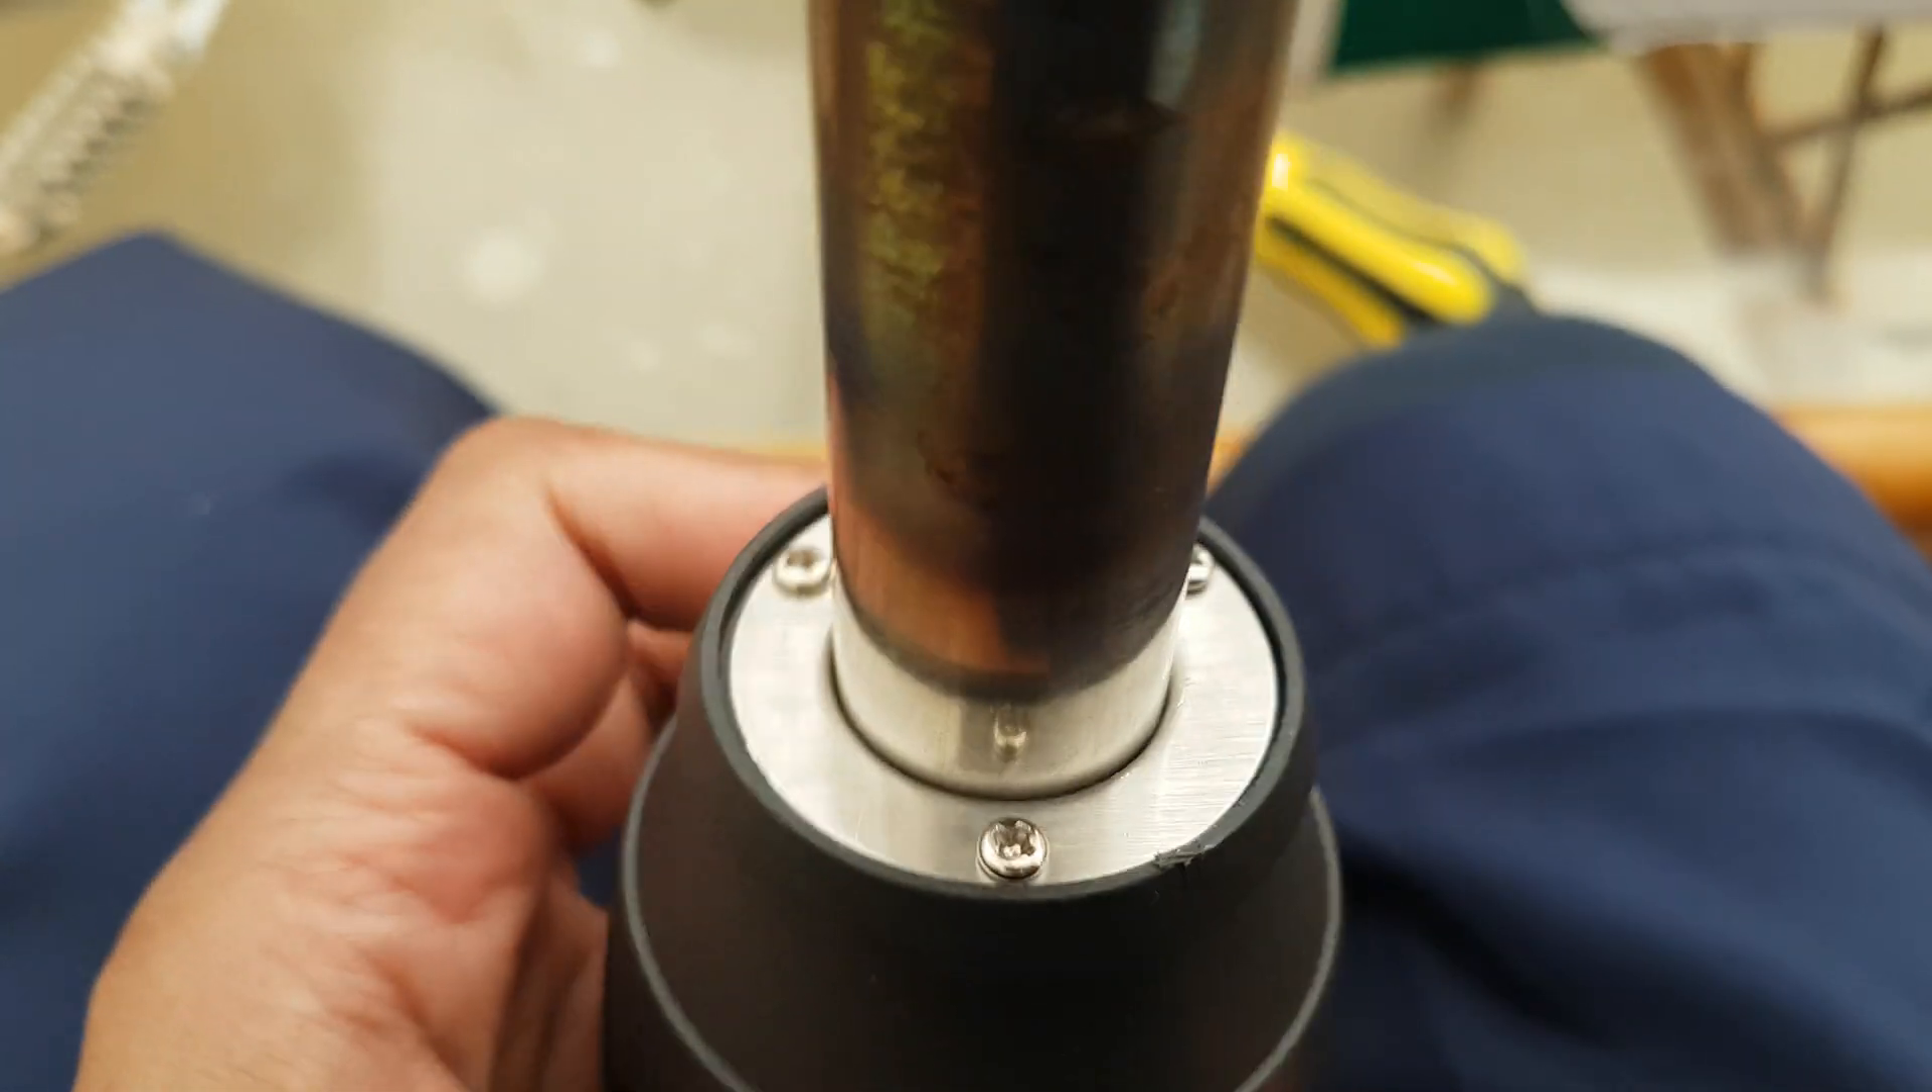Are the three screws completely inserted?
Yes.